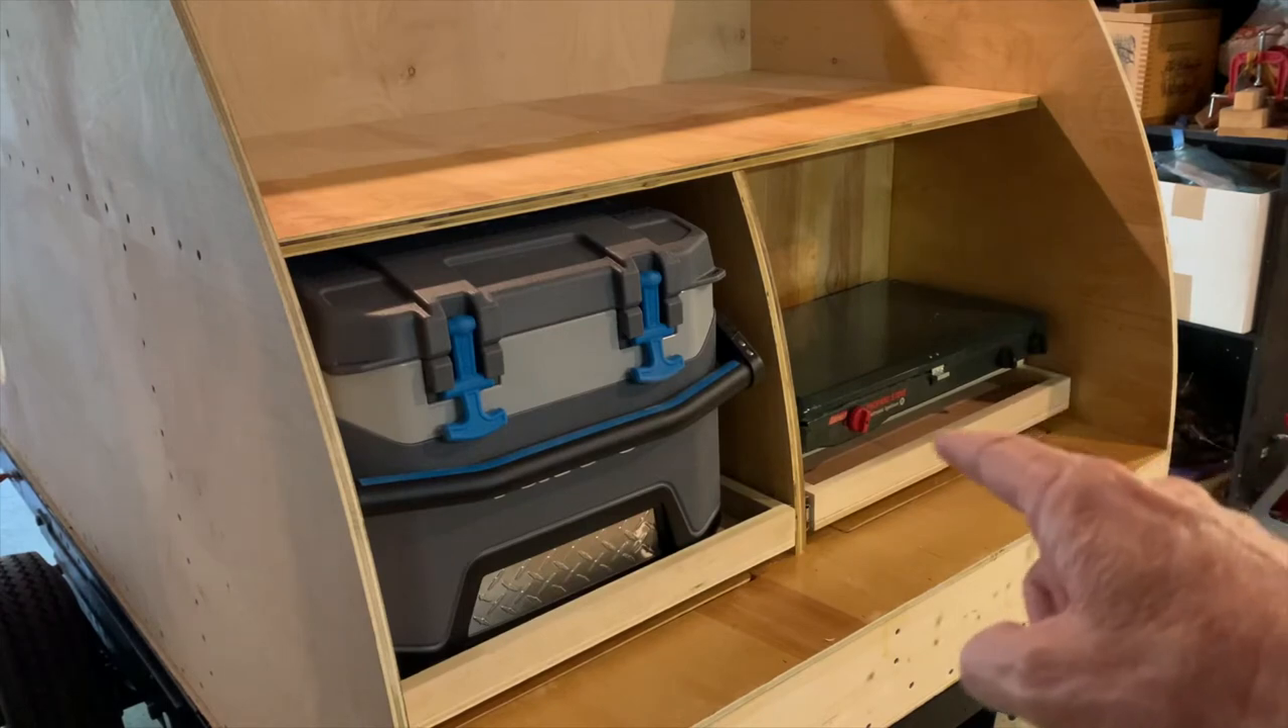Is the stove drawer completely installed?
Yes.